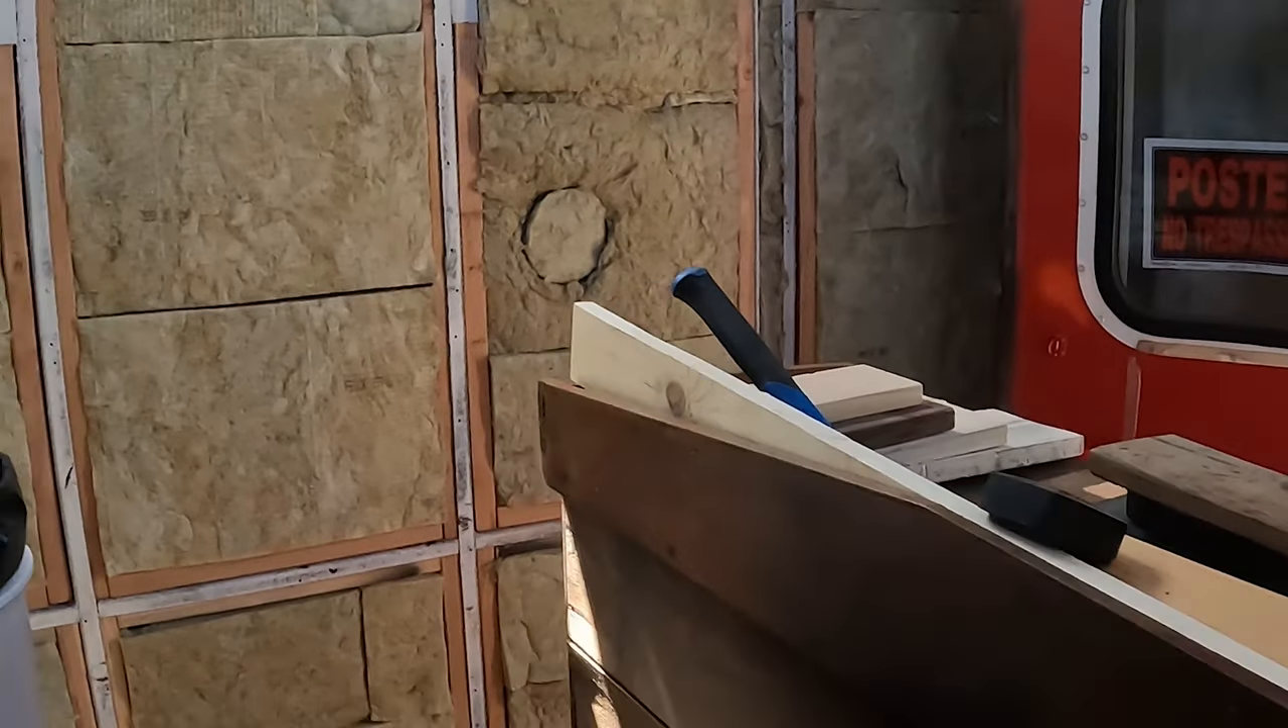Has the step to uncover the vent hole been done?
No.